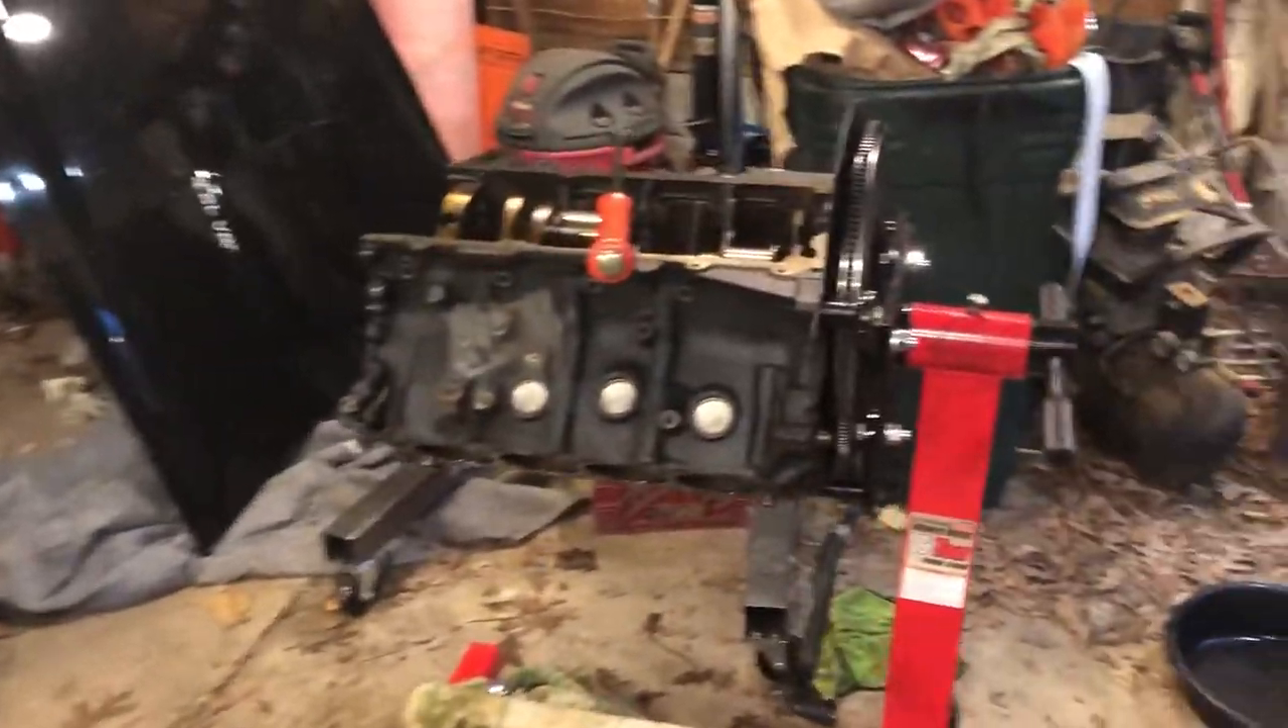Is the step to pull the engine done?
Yes.